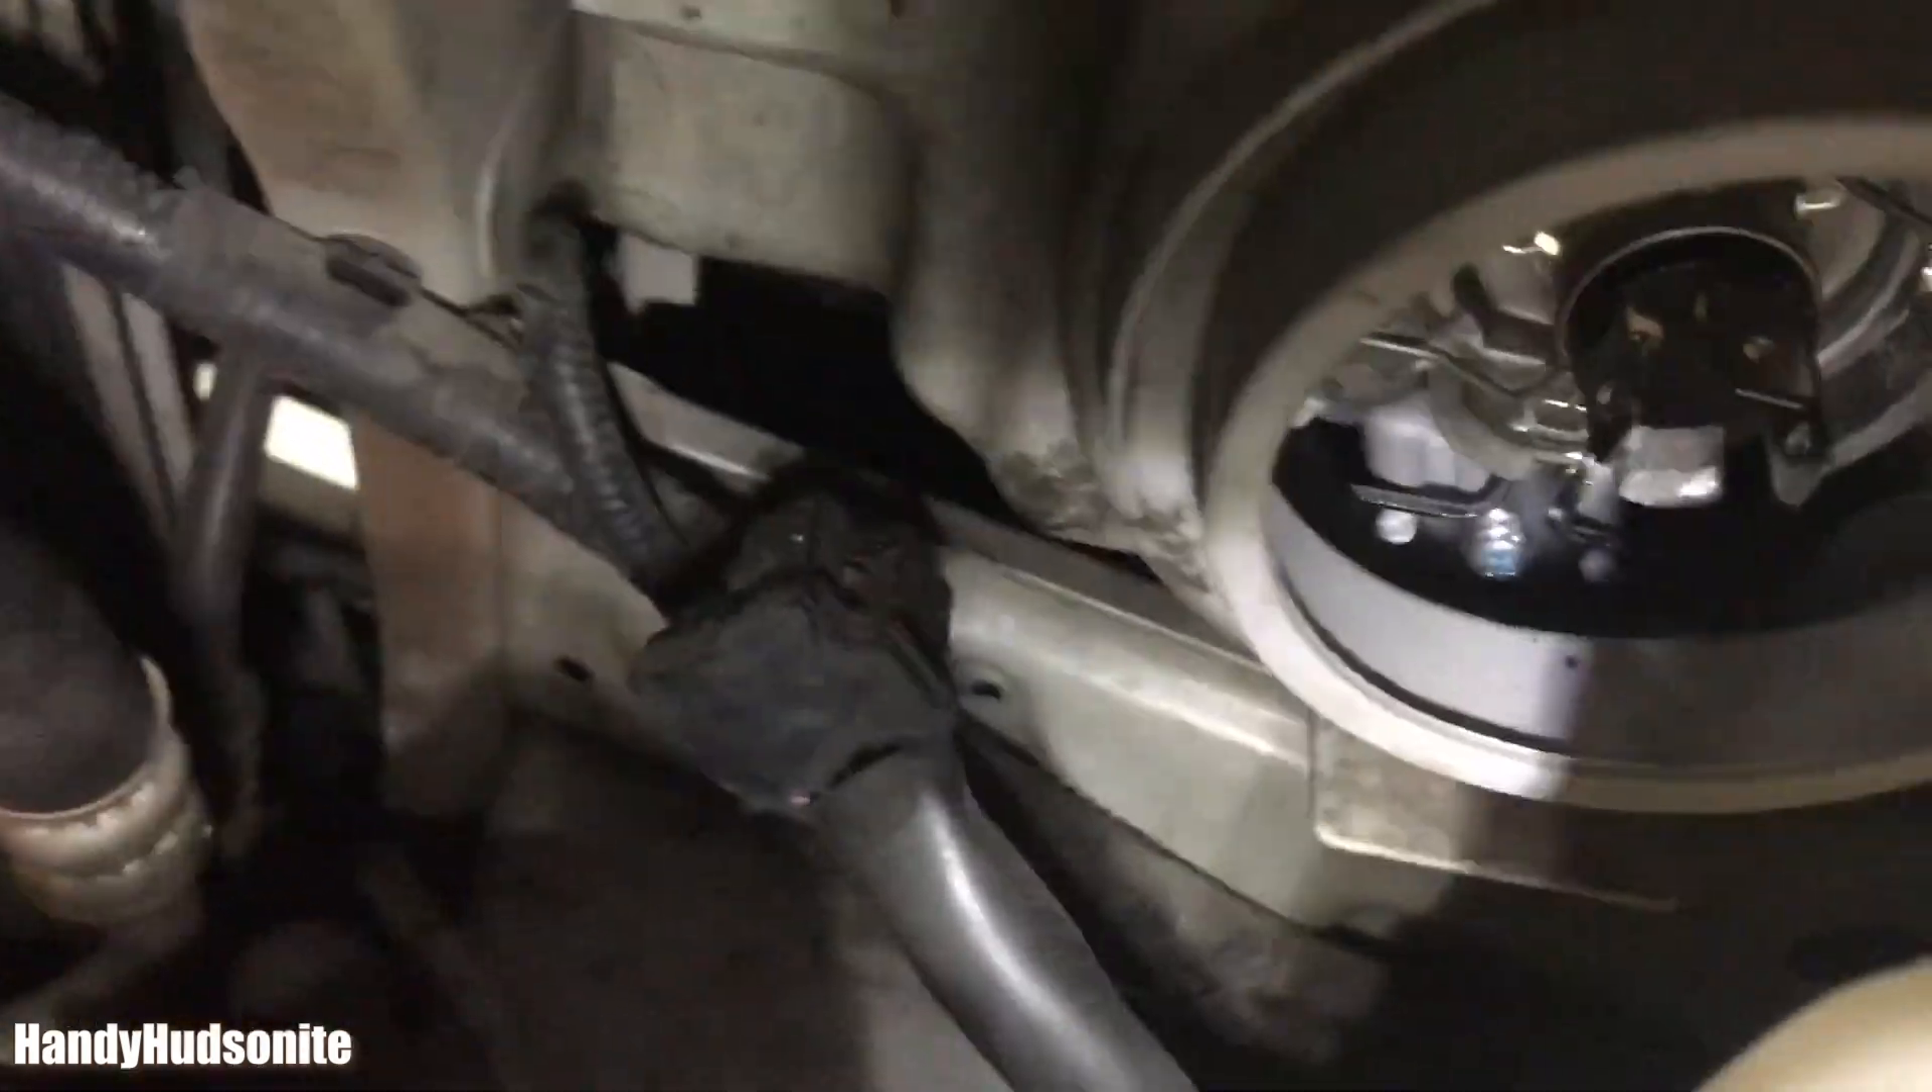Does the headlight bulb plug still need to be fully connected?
Yes.